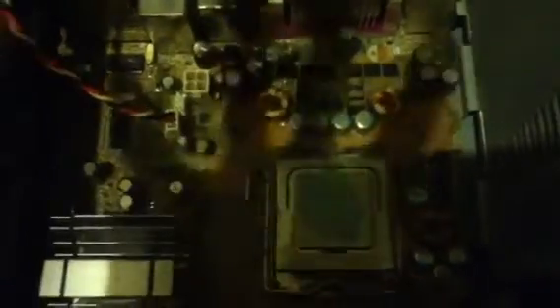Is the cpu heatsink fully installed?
No.